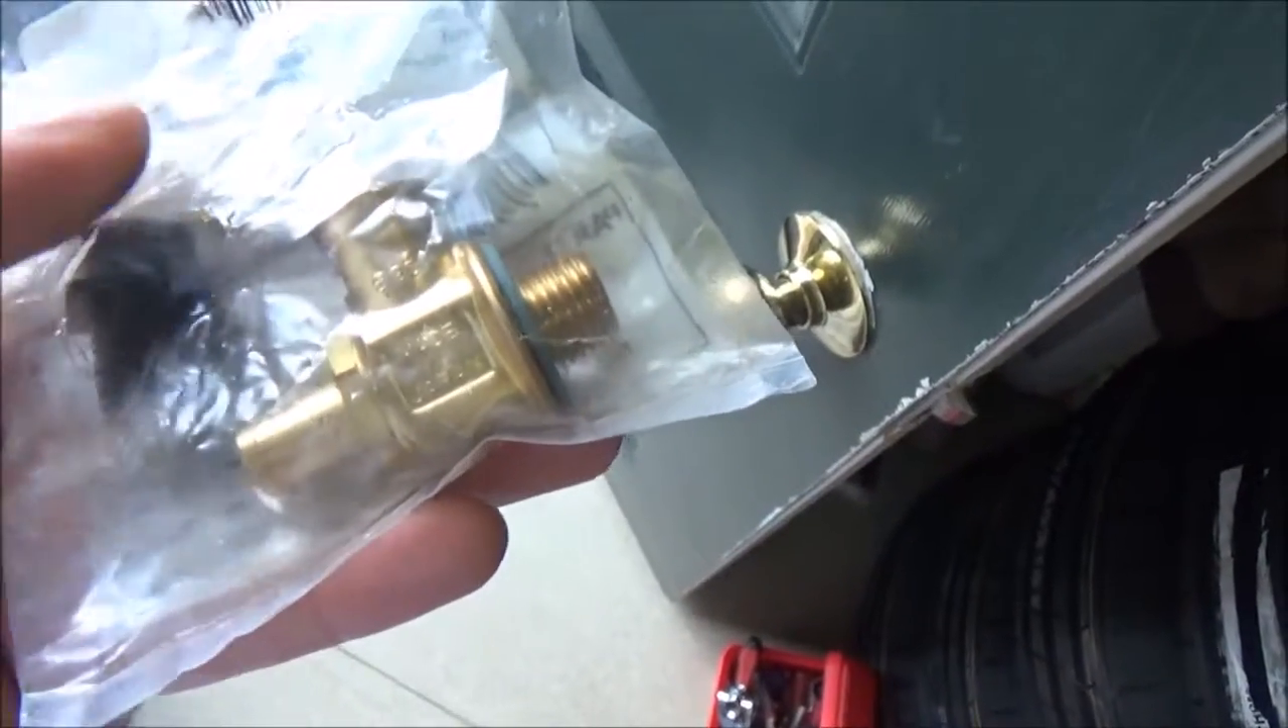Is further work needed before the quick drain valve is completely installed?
Yes.